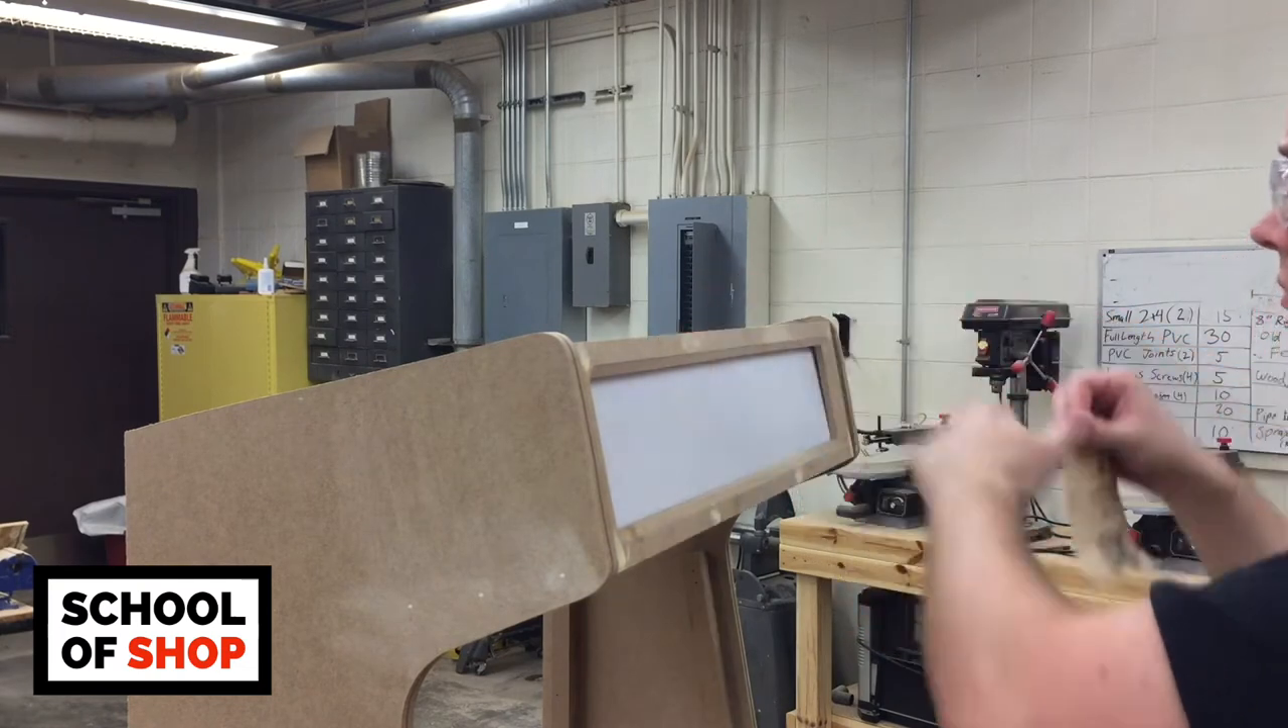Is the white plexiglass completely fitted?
Yes.